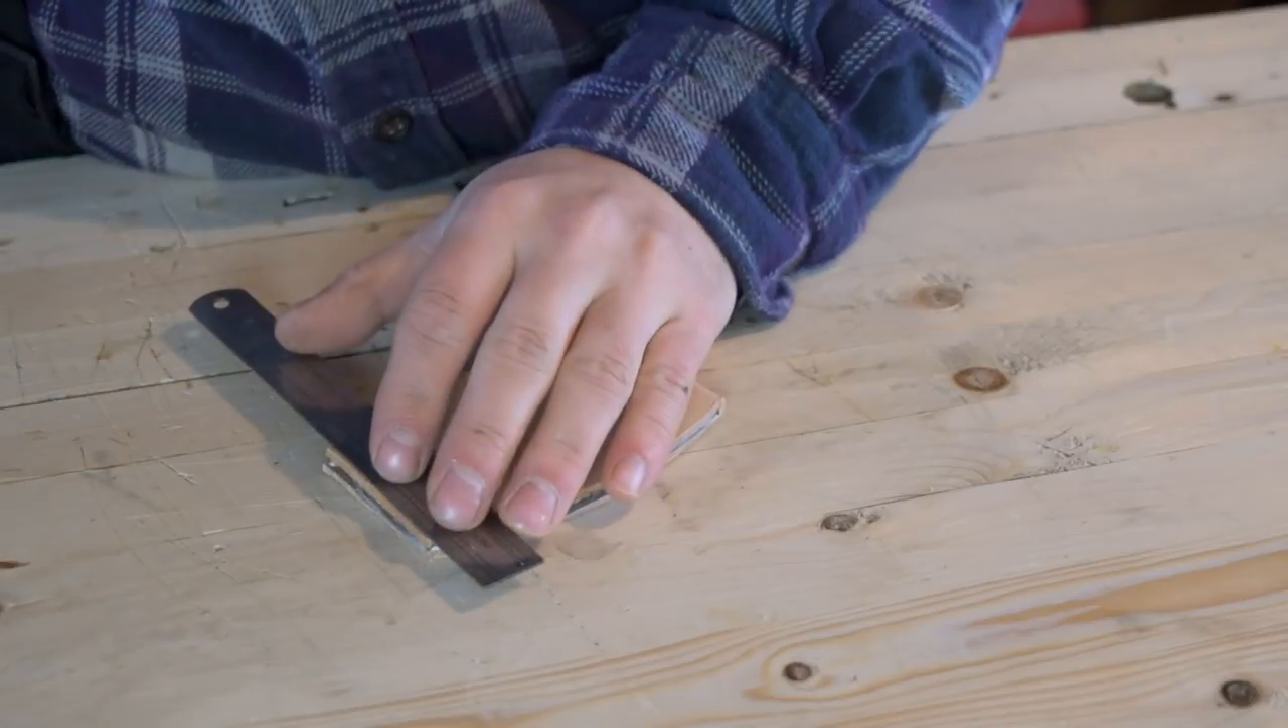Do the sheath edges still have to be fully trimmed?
Yes.